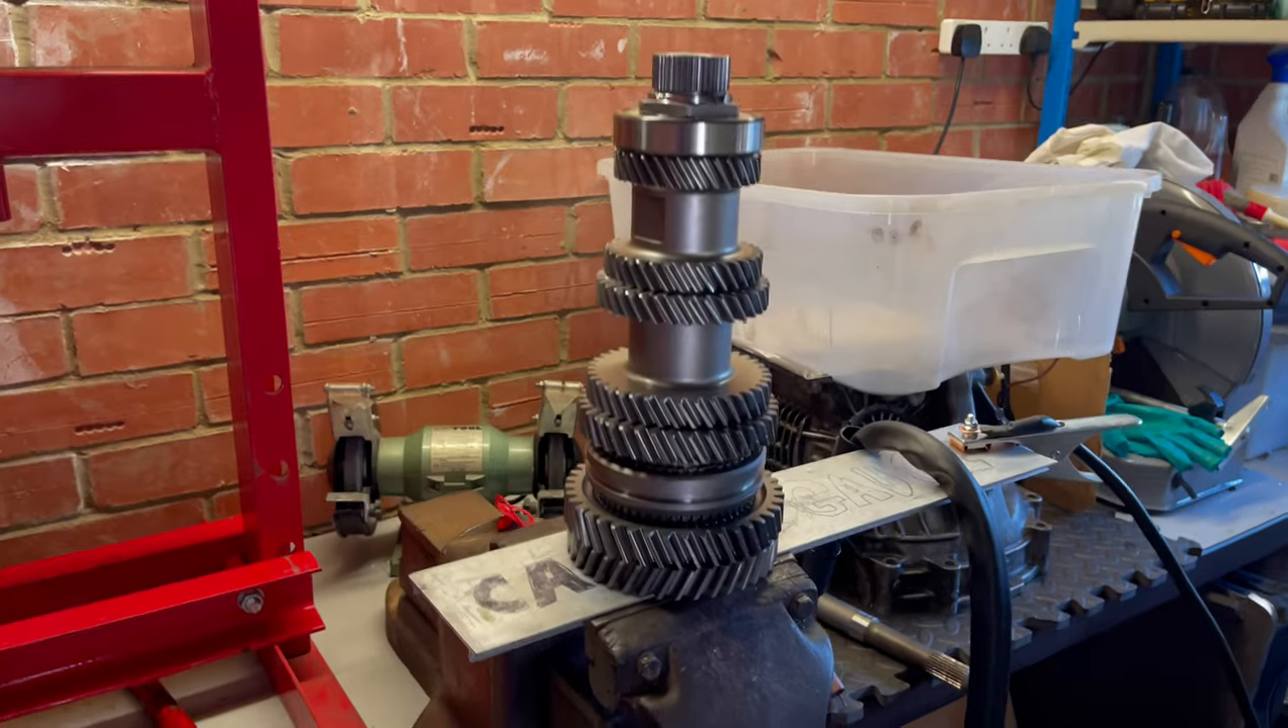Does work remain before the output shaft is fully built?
No.